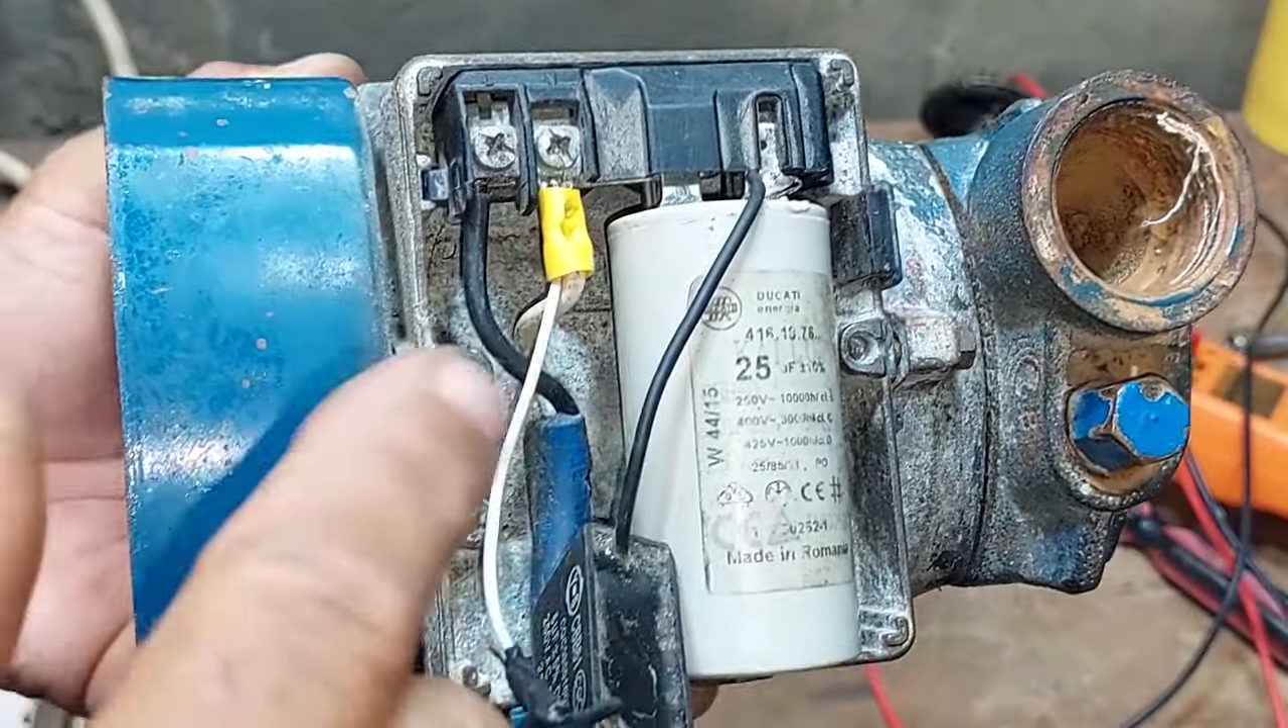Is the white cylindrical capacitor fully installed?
Yes.